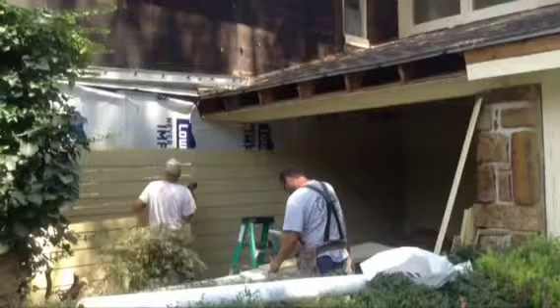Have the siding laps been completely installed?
No.